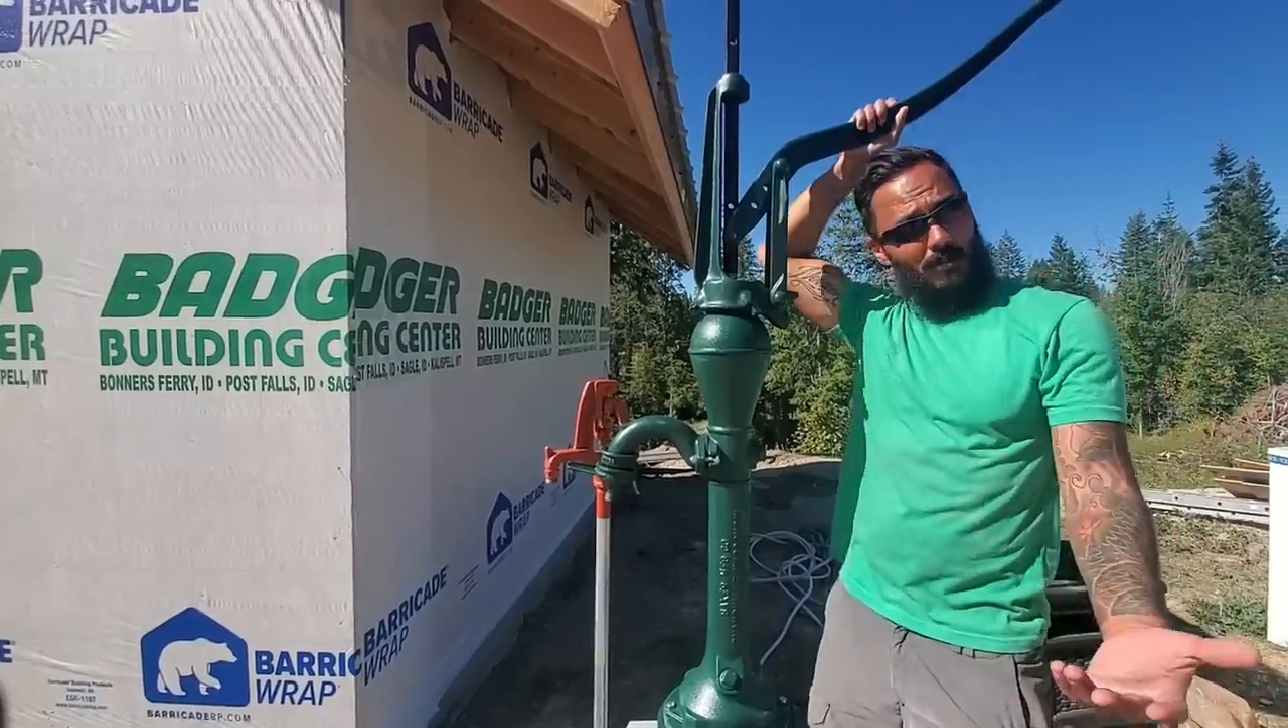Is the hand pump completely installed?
Yes.